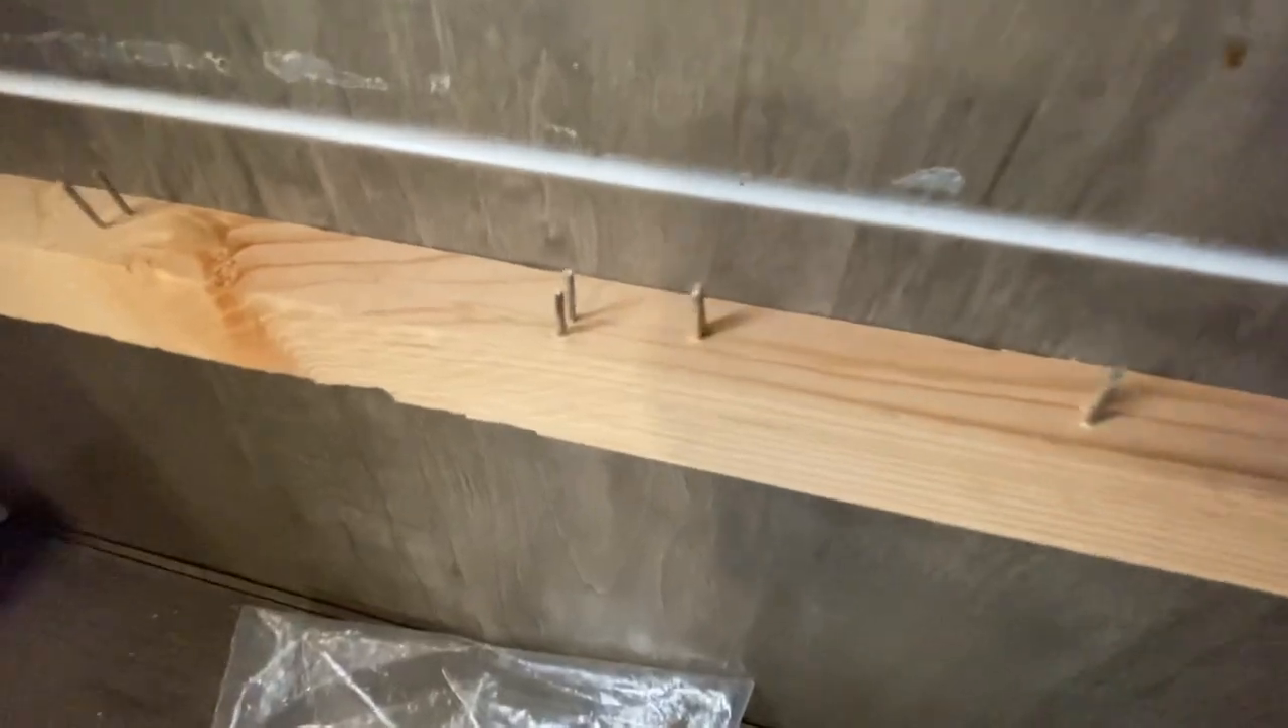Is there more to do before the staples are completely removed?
Yes.